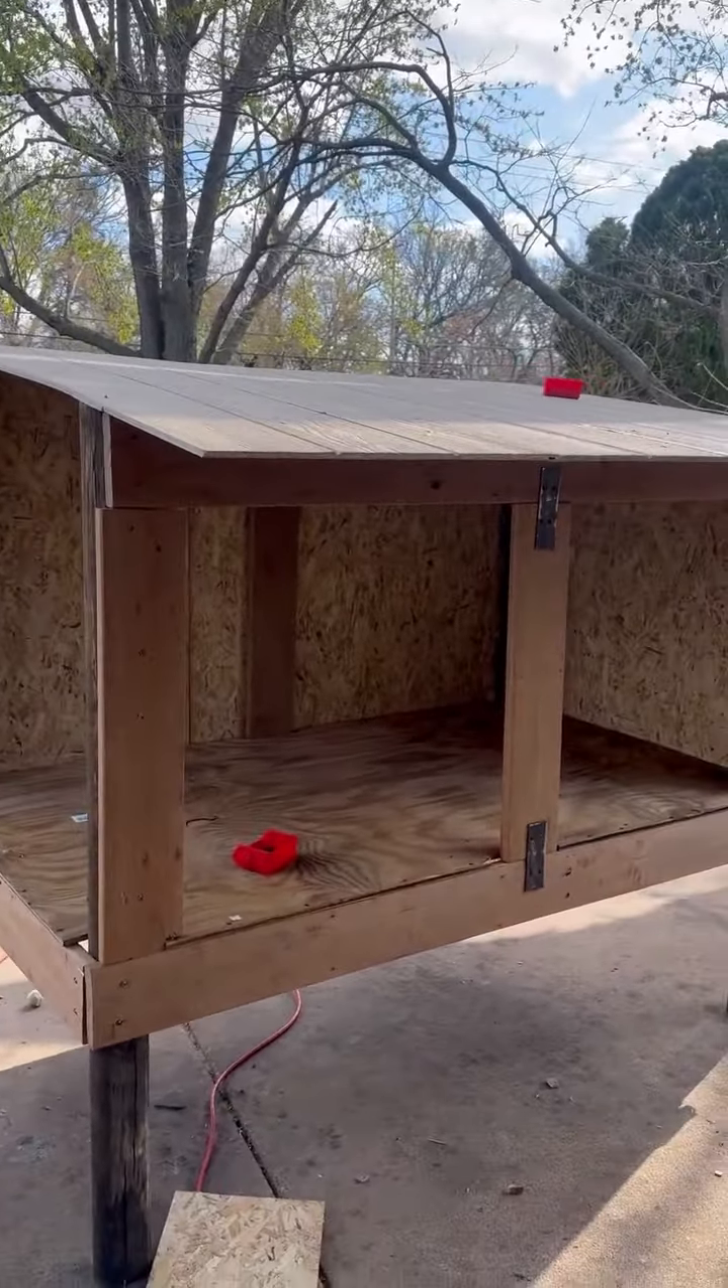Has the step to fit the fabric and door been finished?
No.